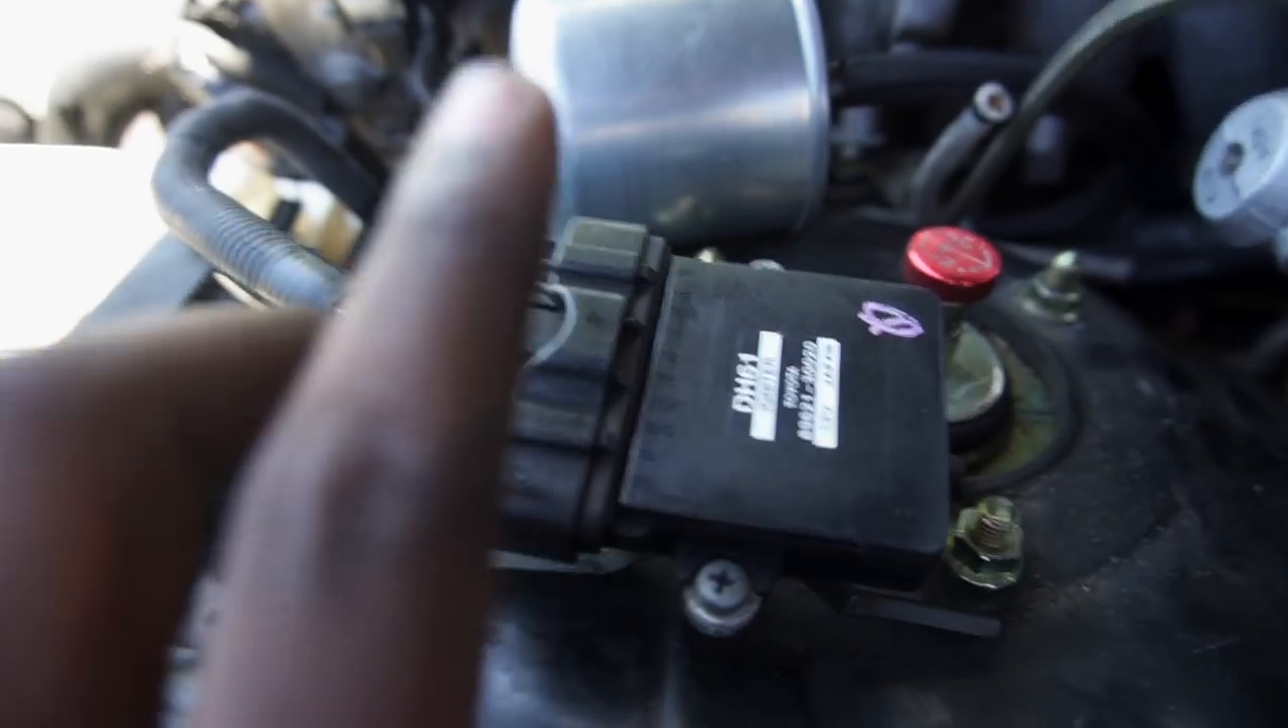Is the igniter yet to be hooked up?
No.